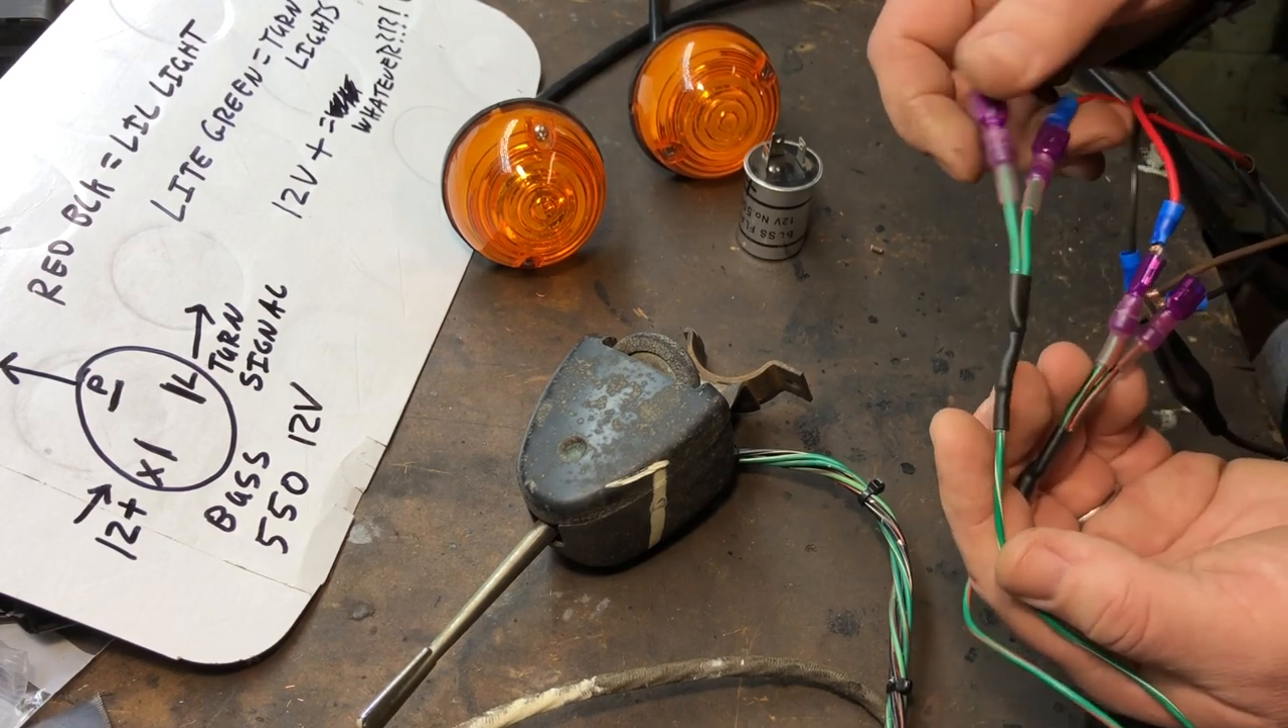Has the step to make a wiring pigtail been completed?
Yes.